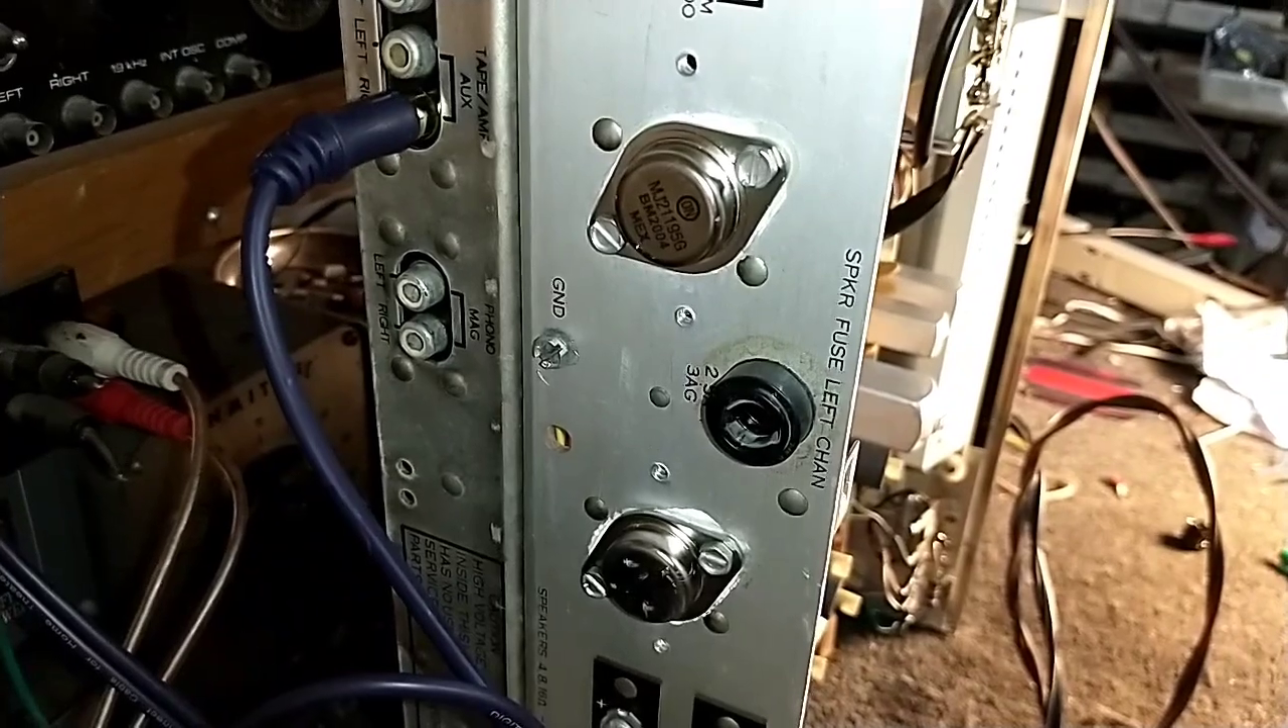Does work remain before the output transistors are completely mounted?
No.